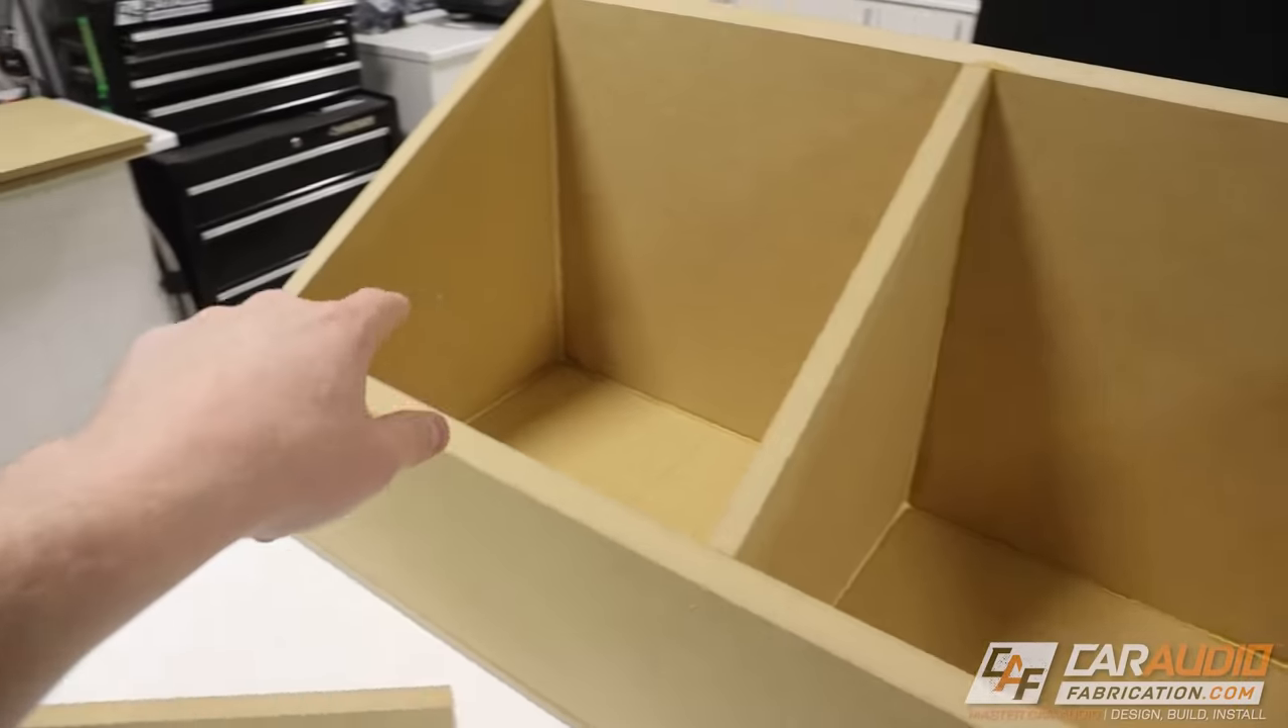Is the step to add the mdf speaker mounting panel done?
No.